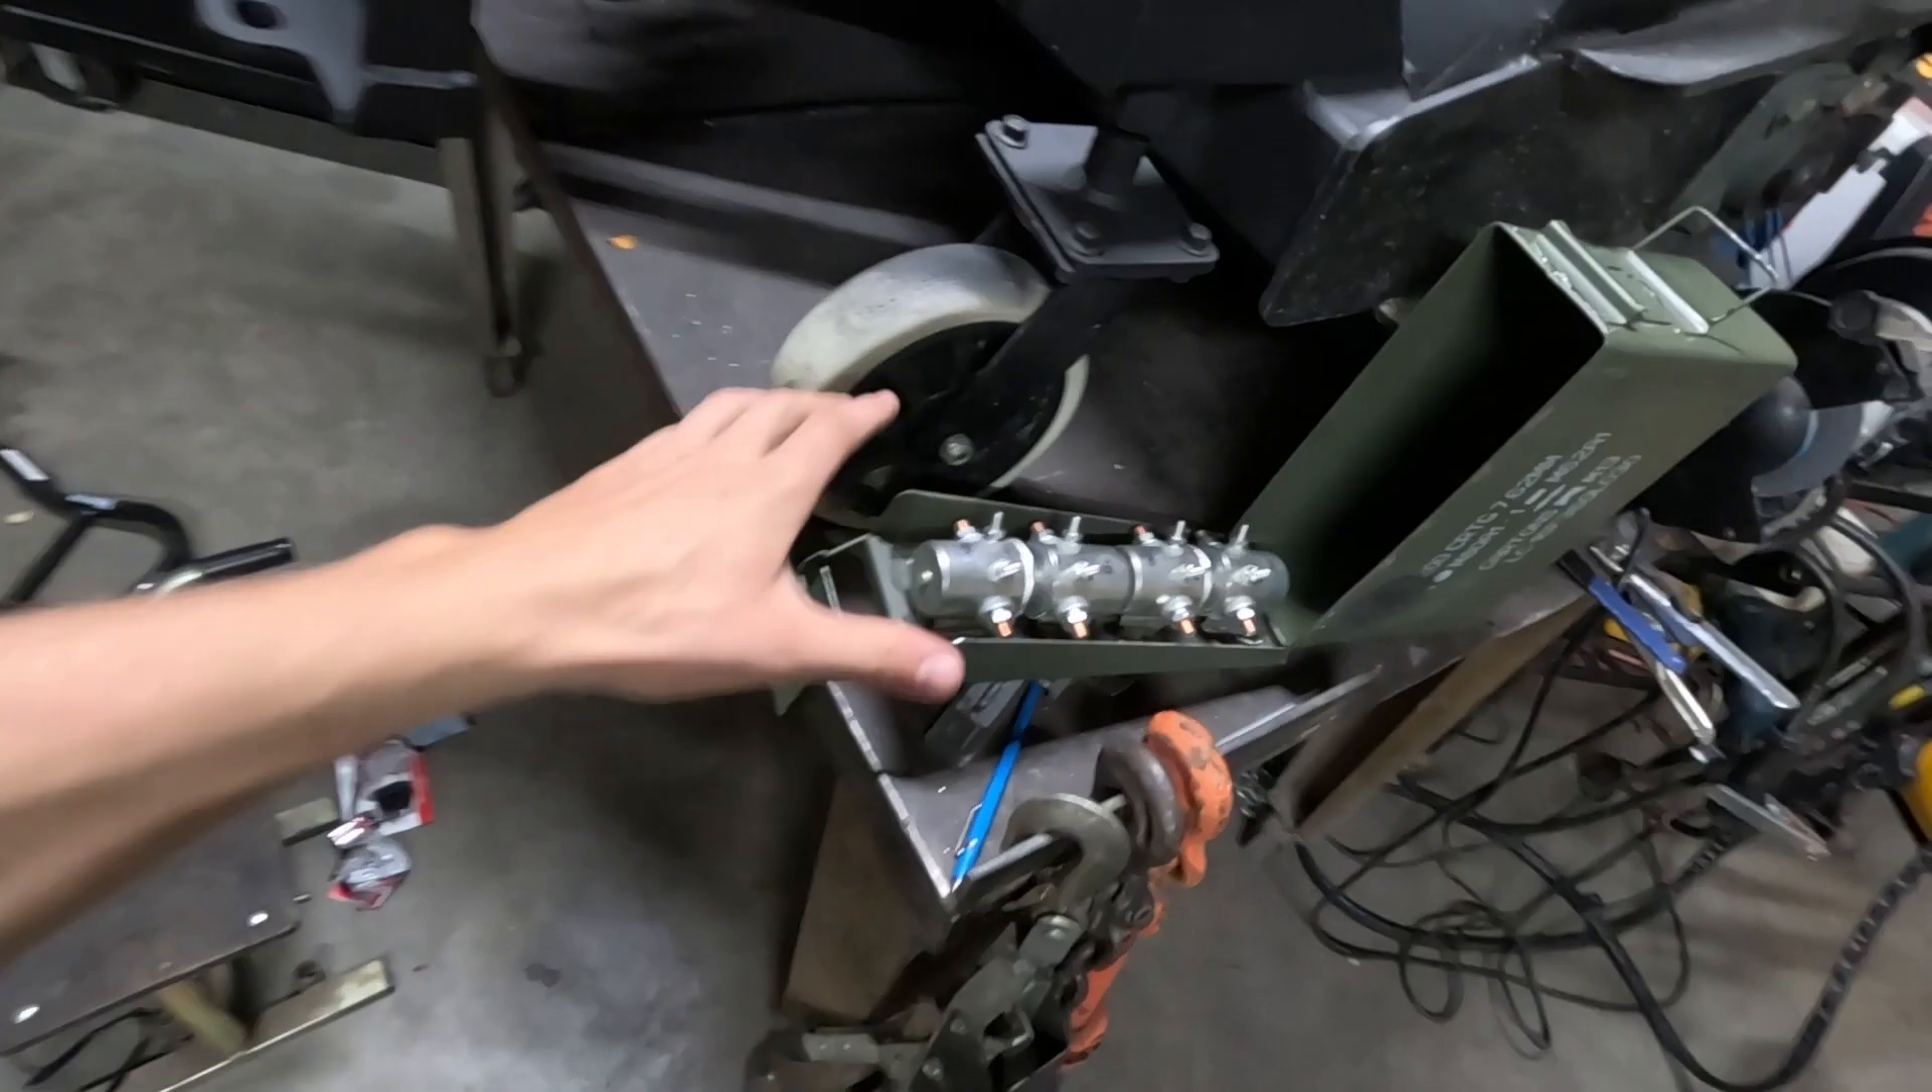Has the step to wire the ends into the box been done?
No.